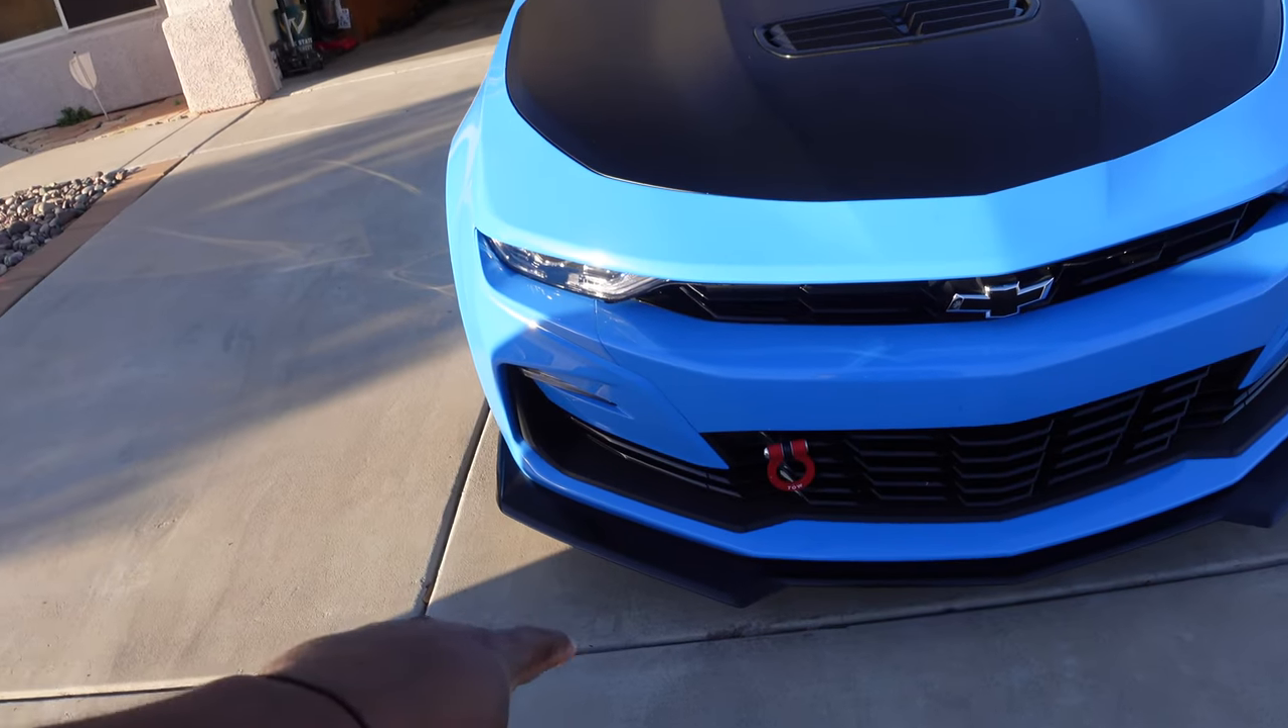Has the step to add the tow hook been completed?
Yes.